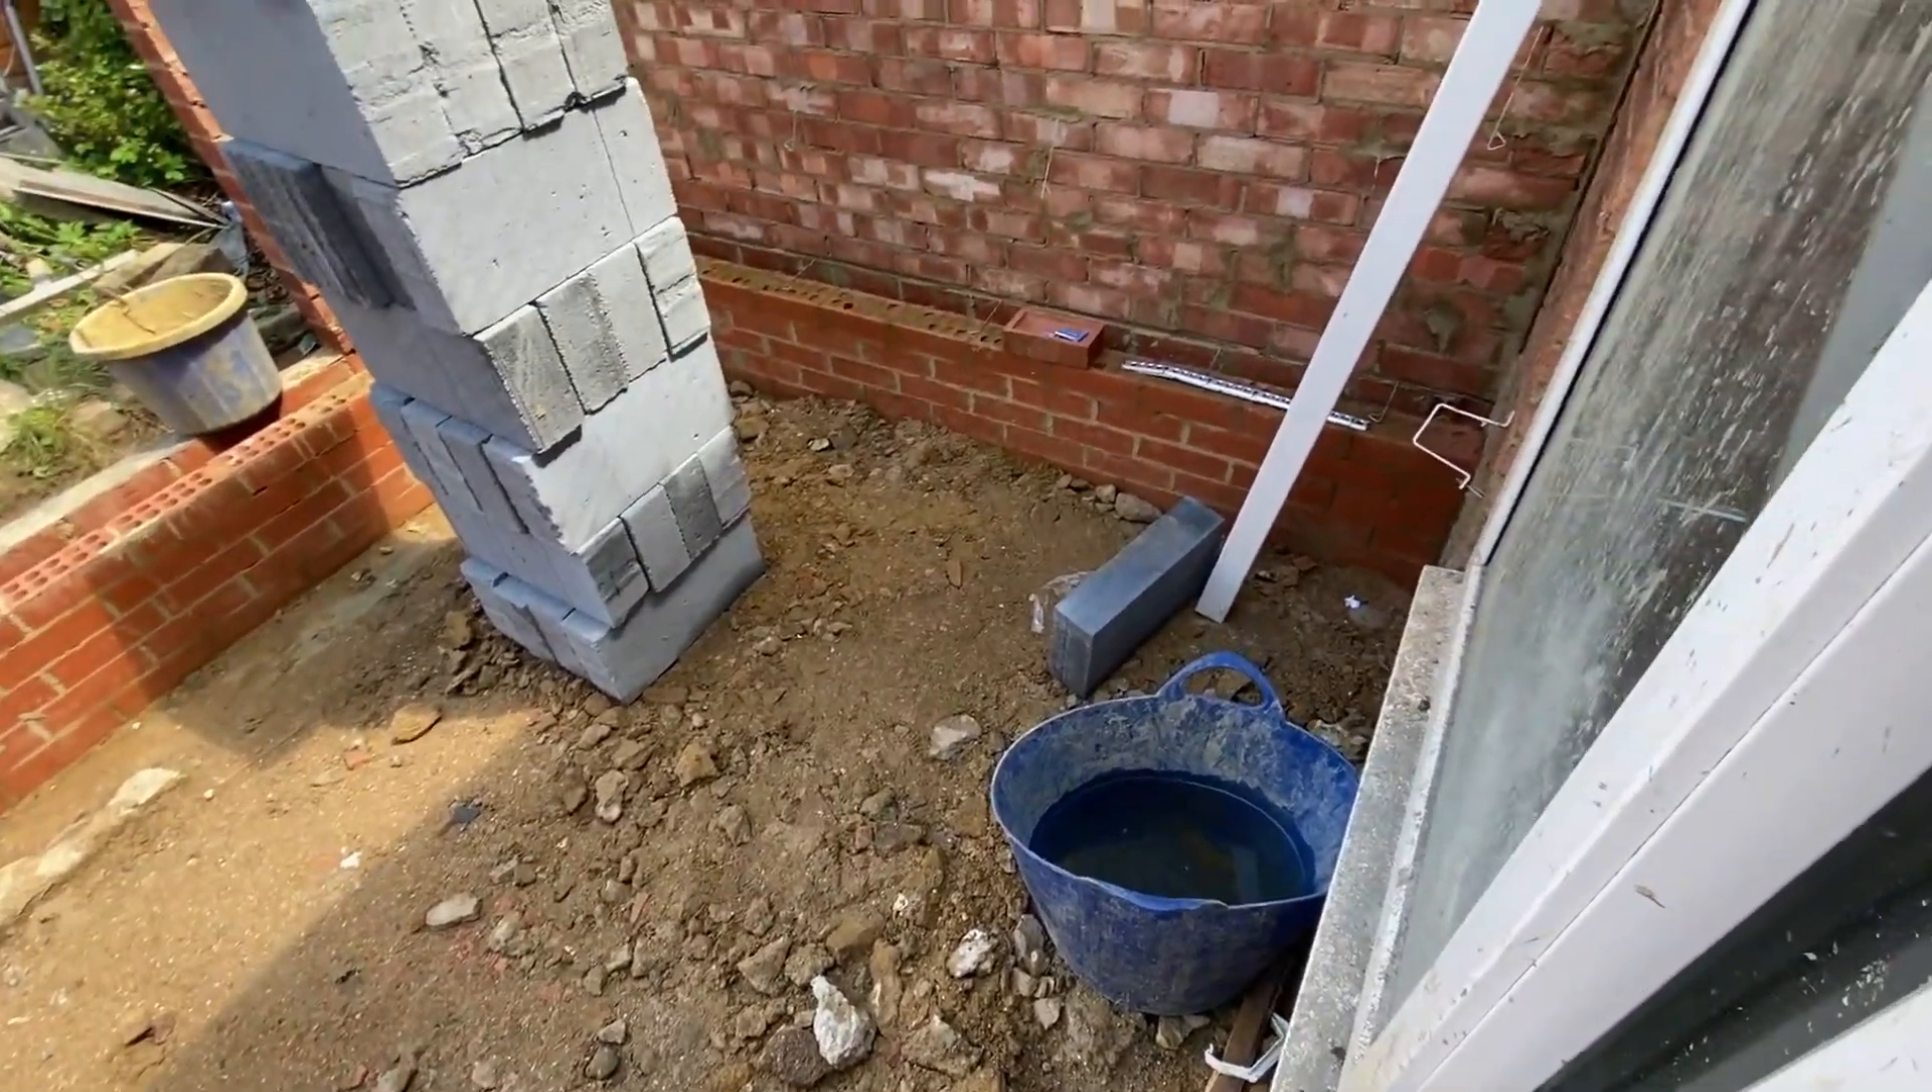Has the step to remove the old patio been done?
Yes.